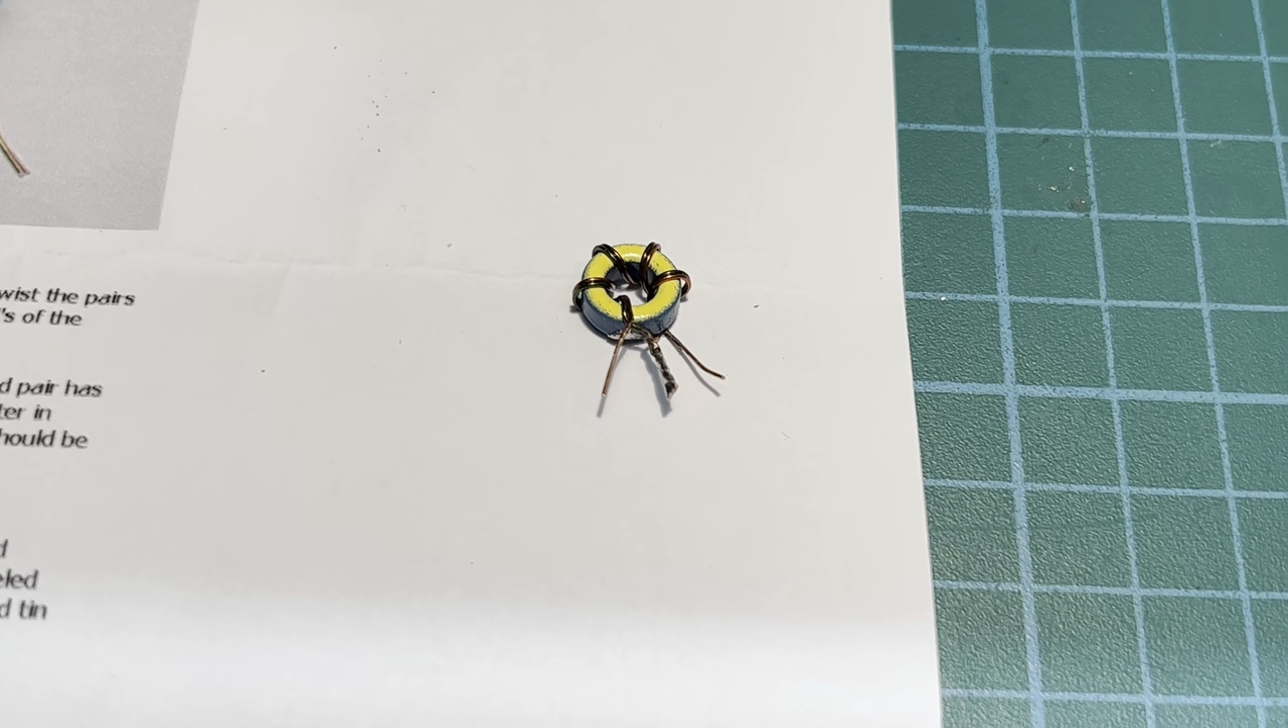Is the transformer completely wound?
Yes.